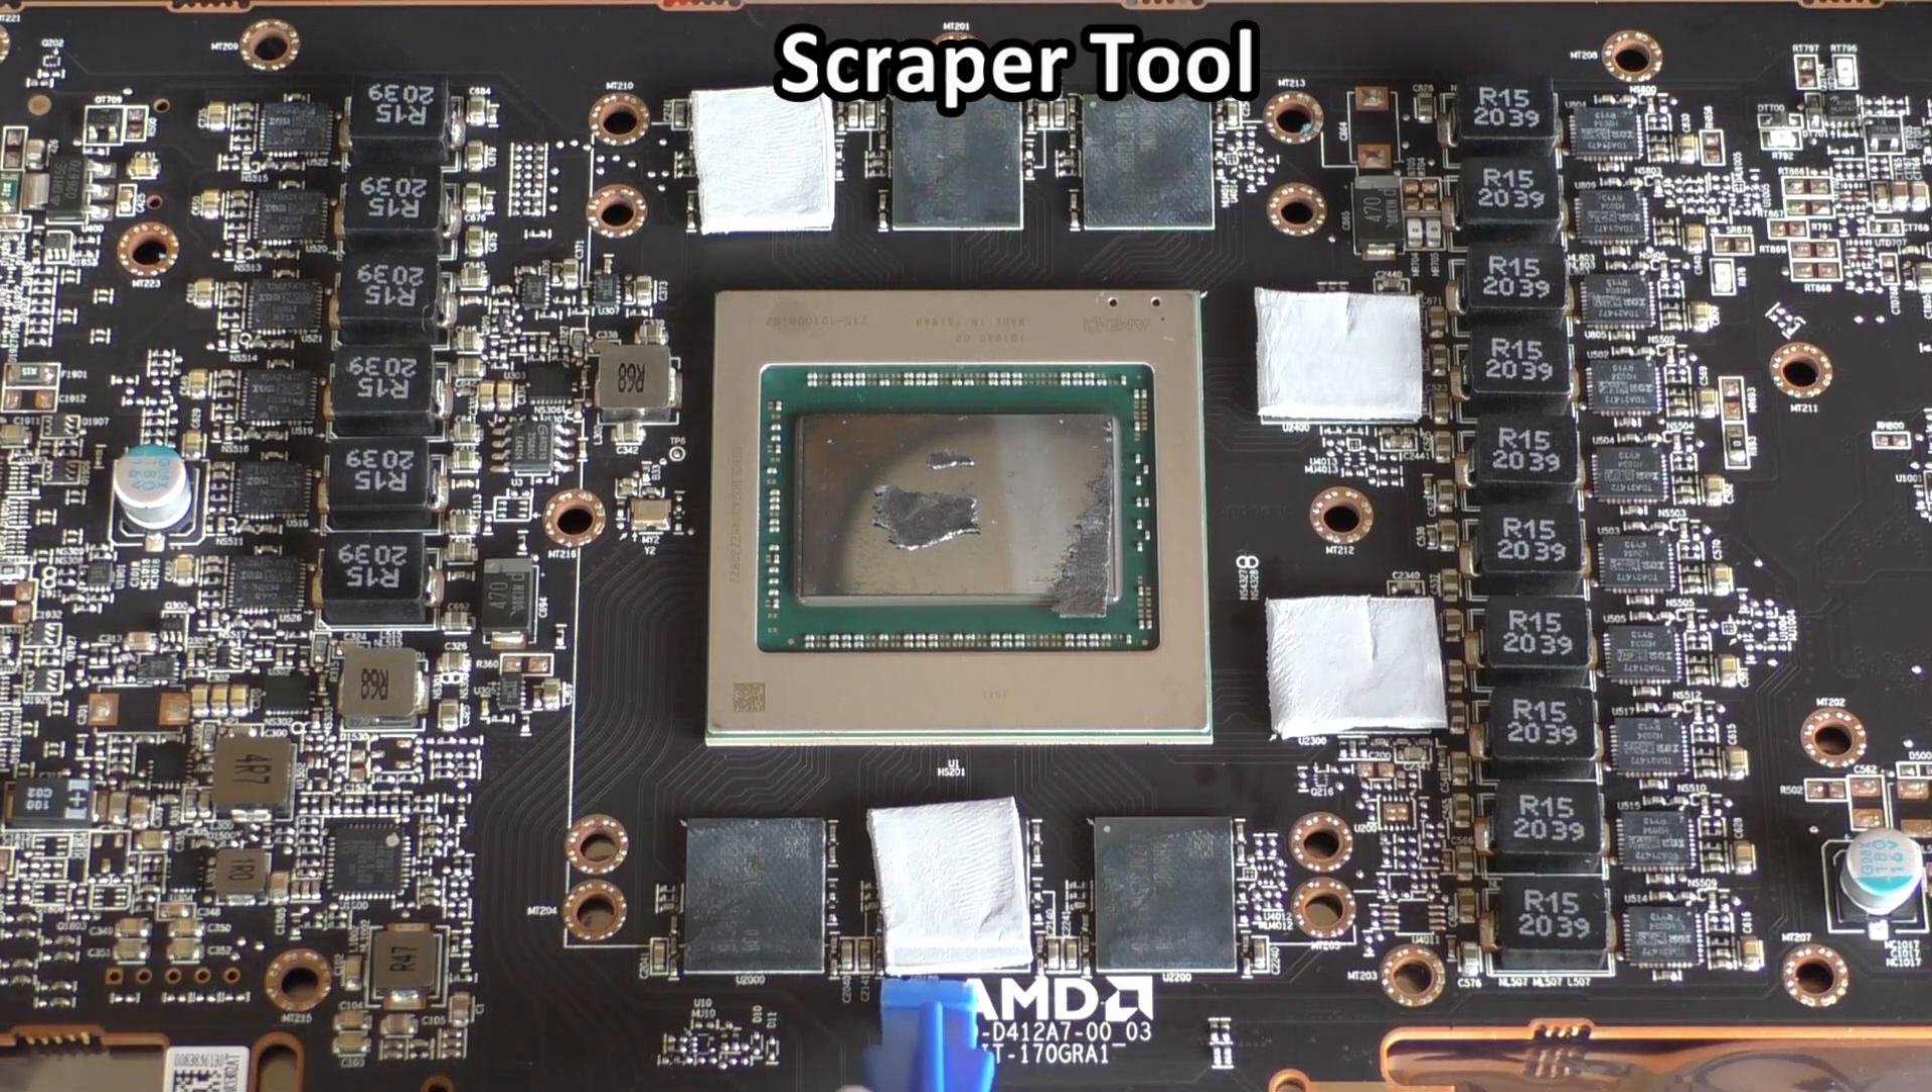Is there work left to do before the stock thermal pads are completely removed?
Yes.